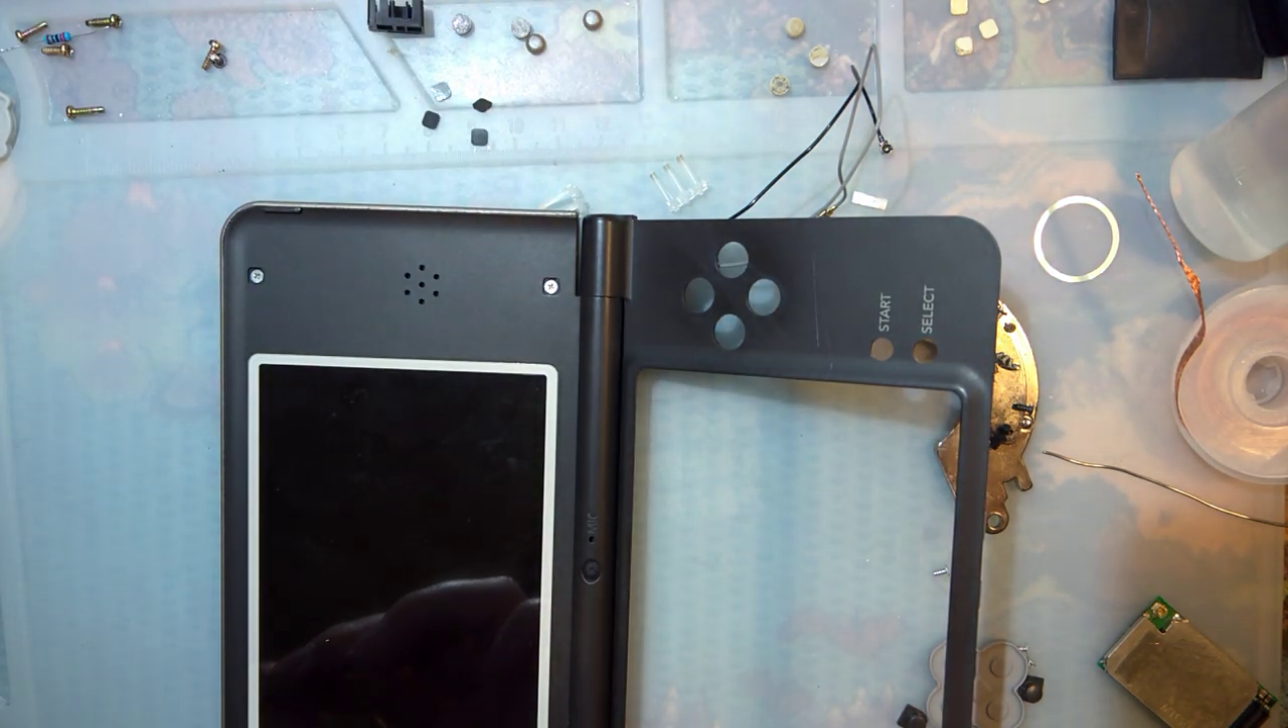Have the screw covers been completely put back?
No.